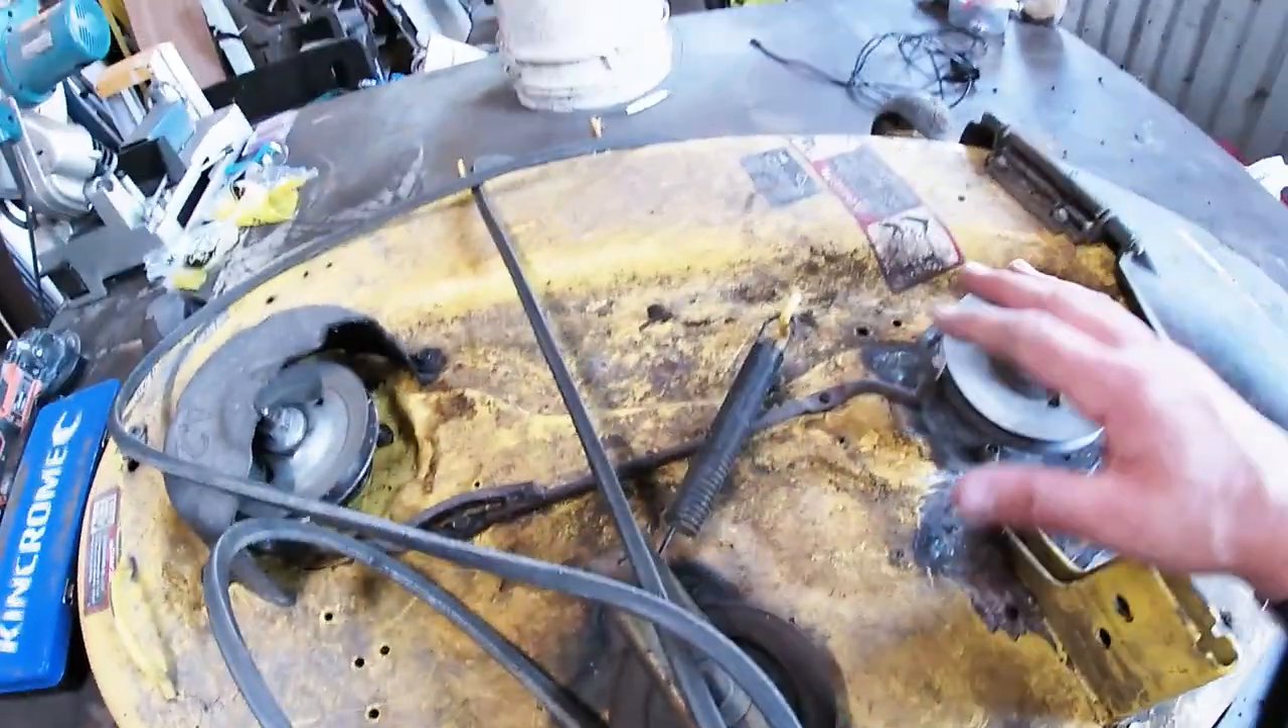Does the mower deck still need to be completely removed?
No.